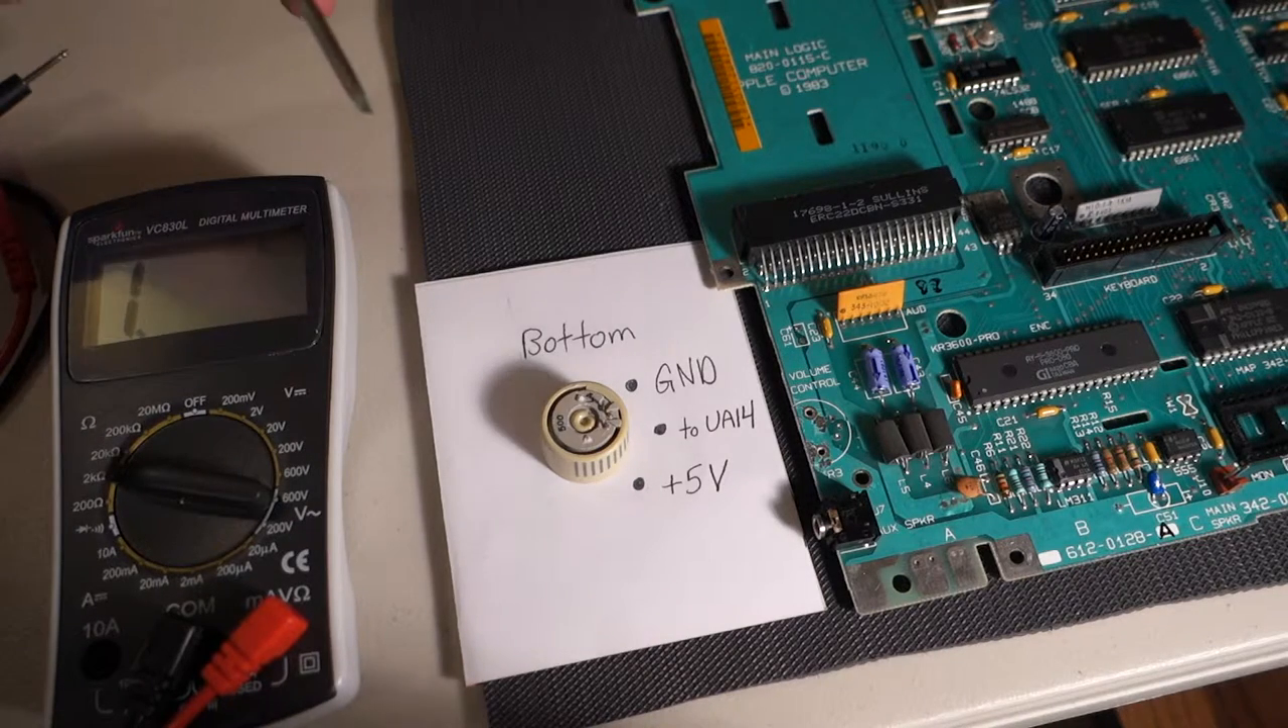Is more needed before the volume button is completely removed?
No.